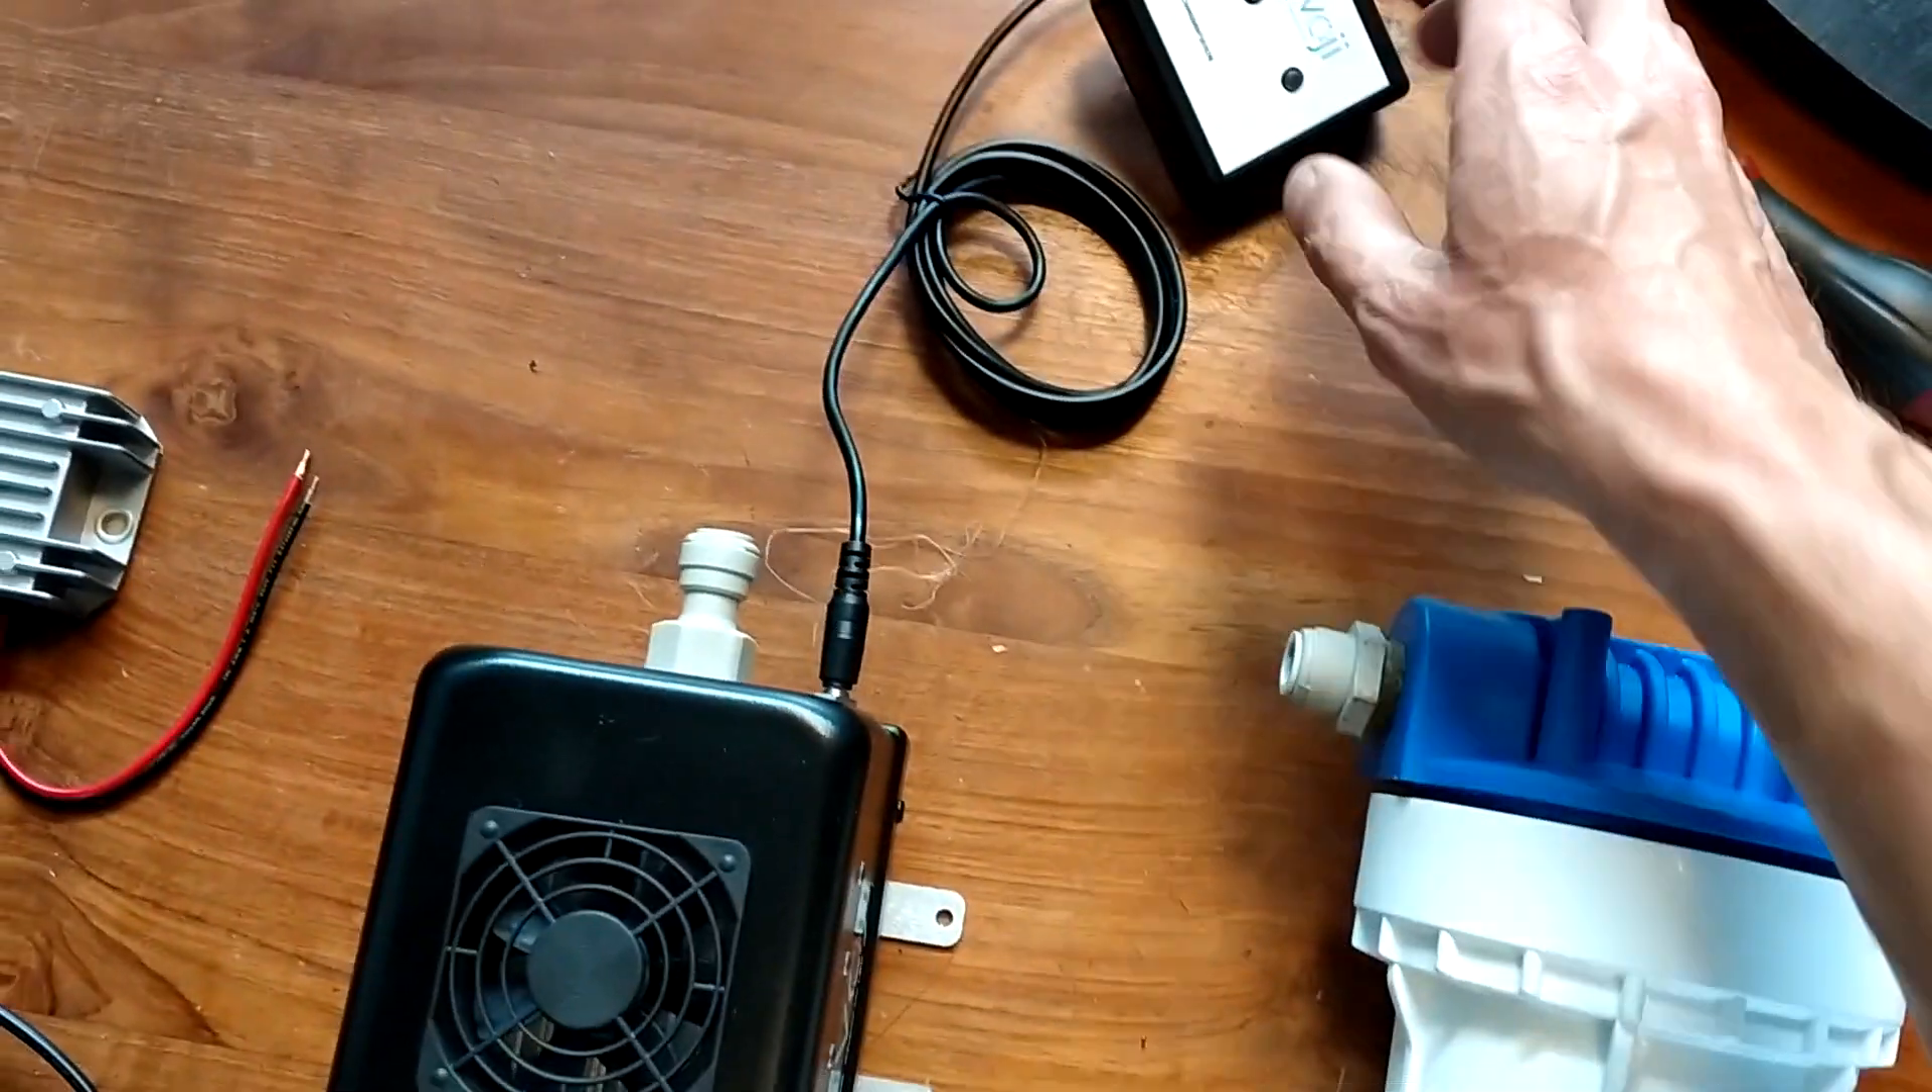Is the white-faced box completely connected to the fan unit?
Yes.